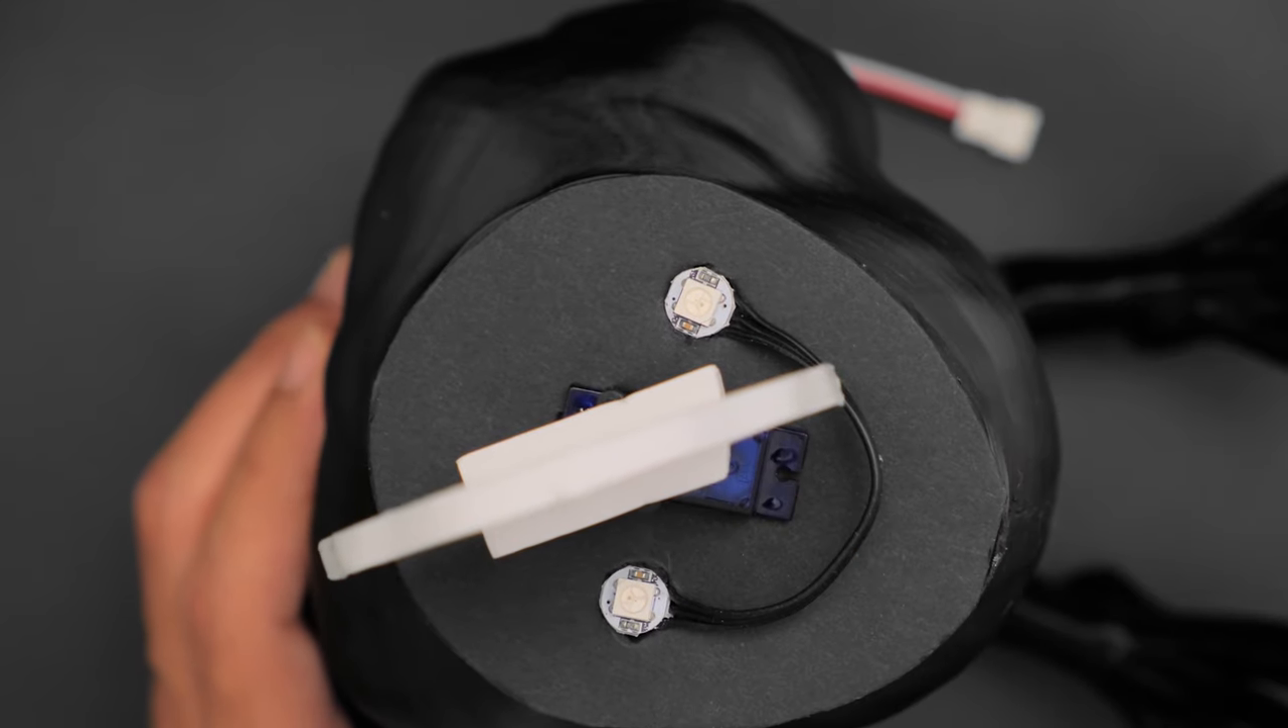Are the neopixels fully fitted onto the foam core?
Yes.